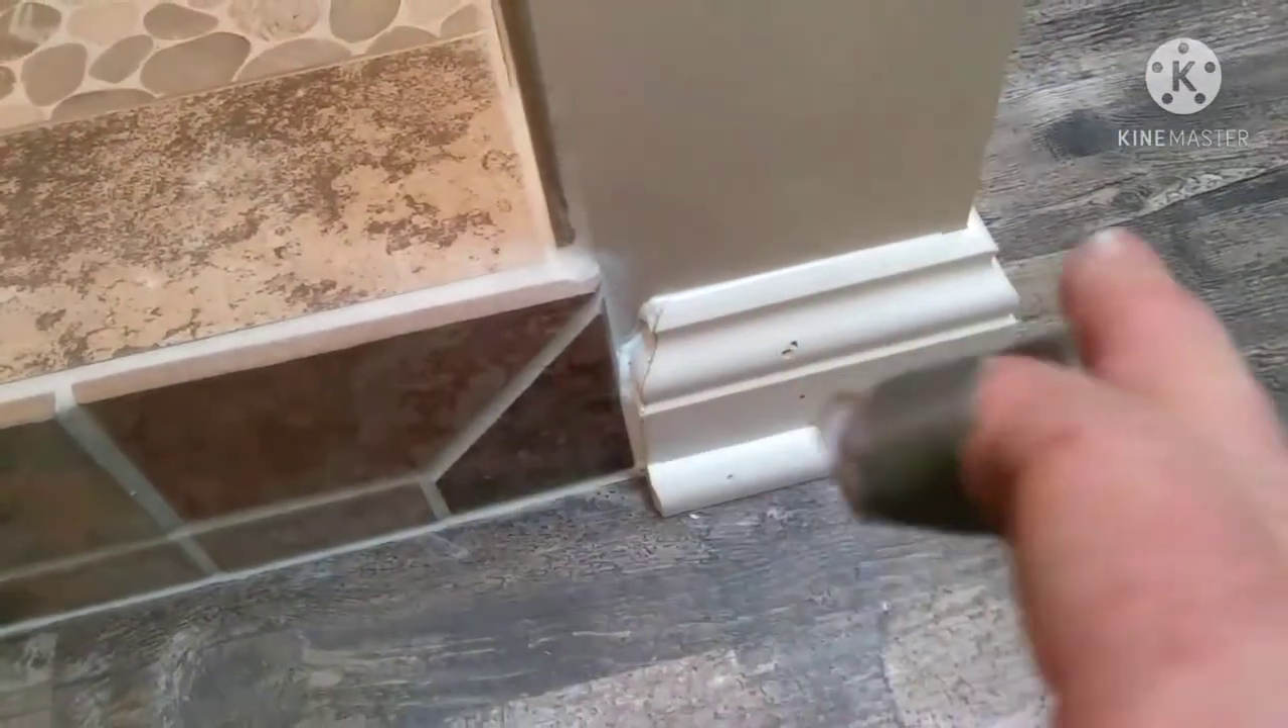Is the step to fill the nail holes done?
No.